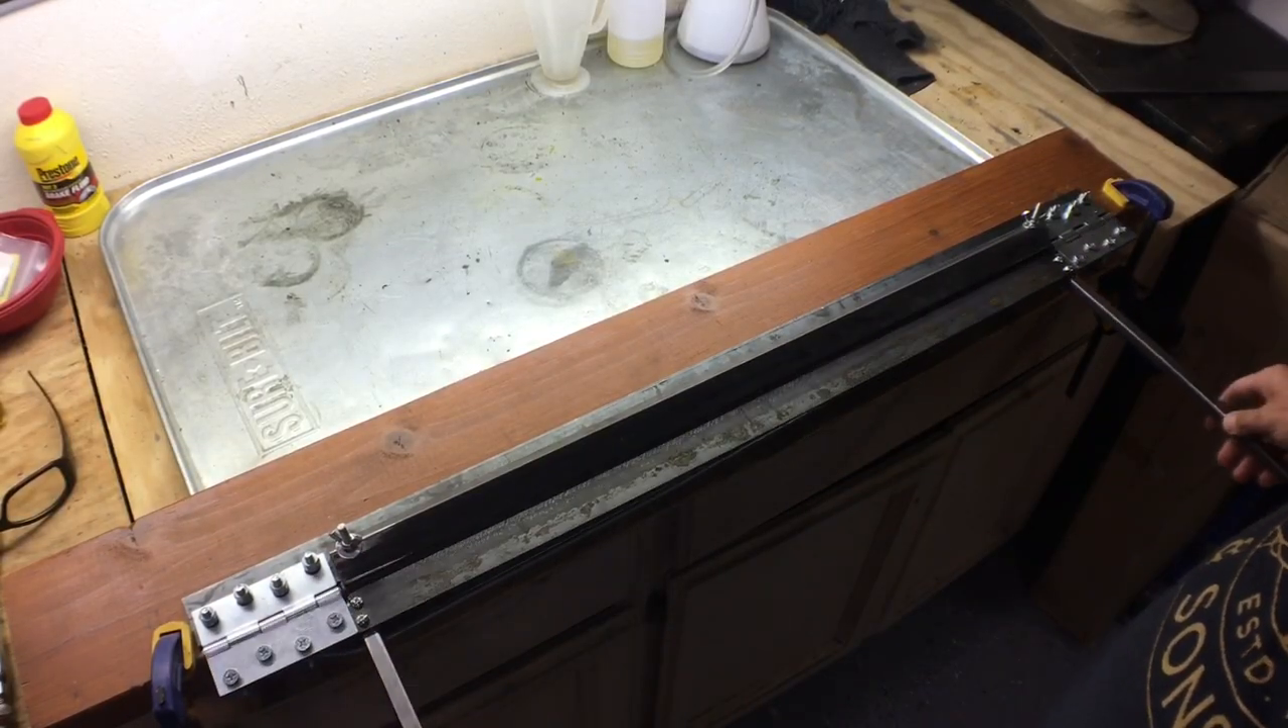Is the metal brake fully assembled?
Yes.